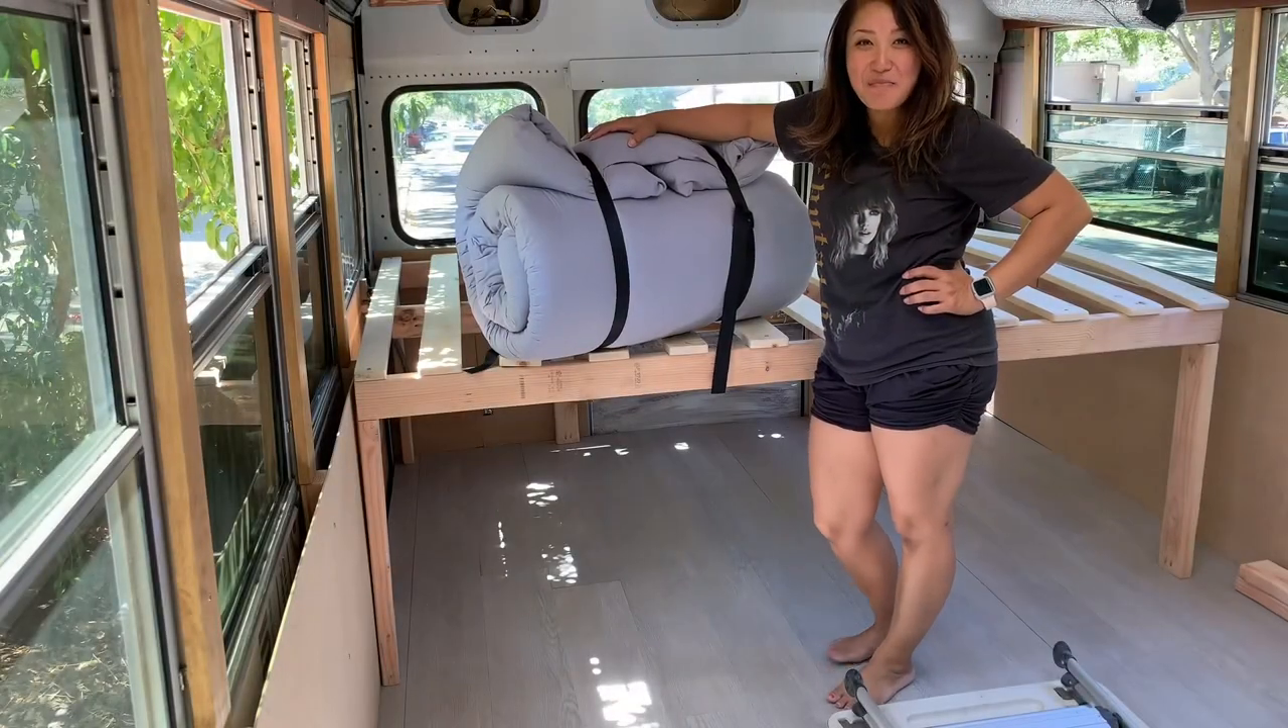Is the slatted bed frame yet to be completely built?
No.